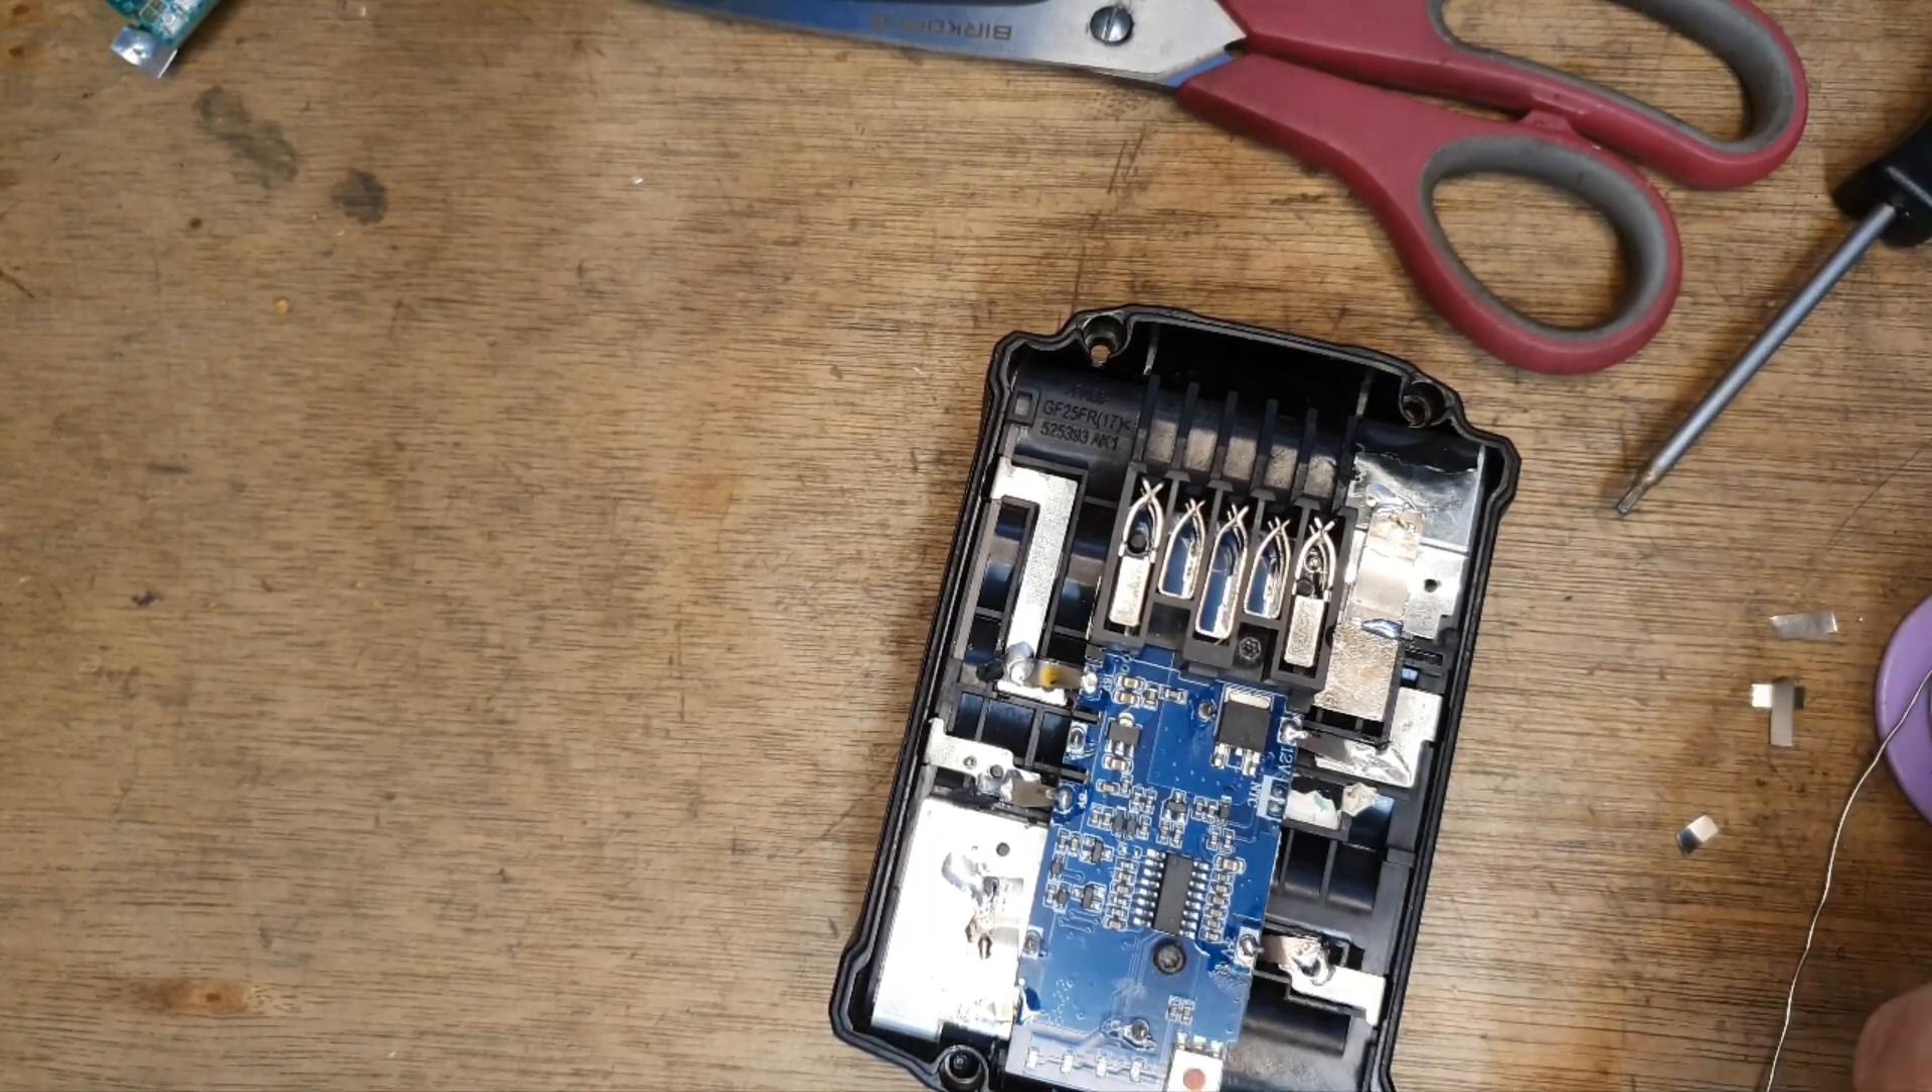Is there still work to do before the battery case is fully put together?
Yes.